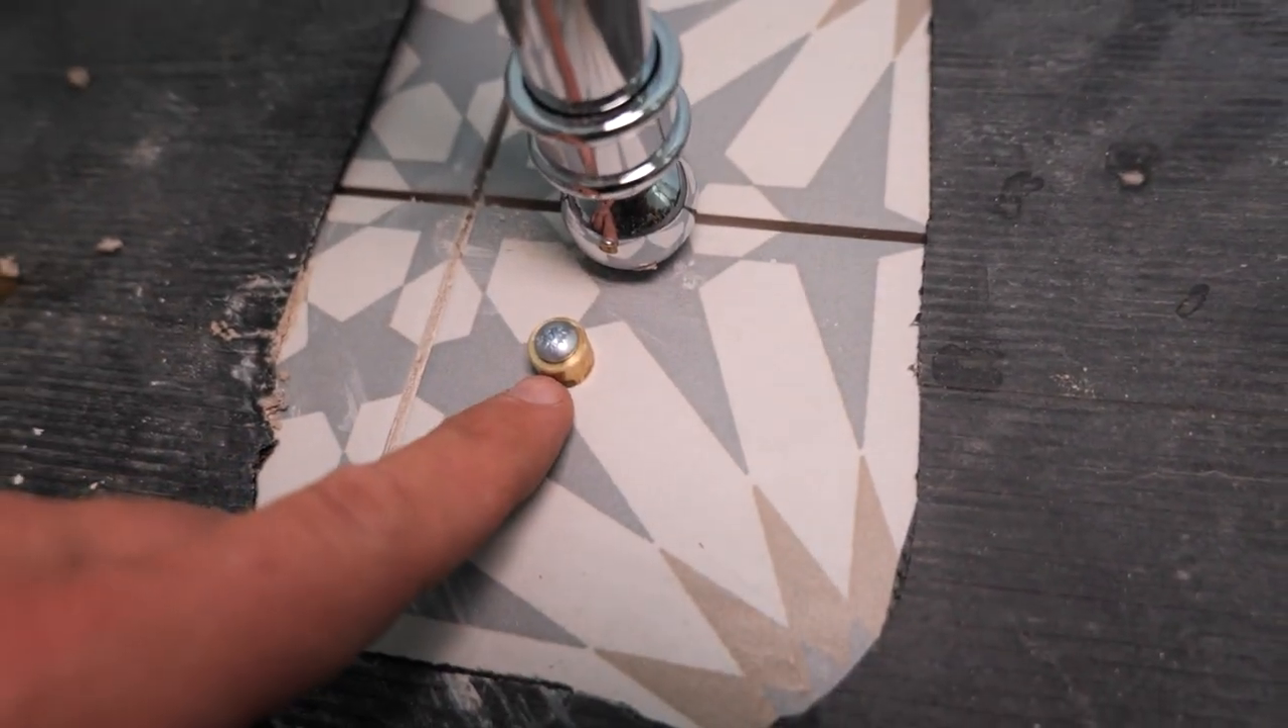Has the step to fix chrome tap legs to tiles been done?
No.